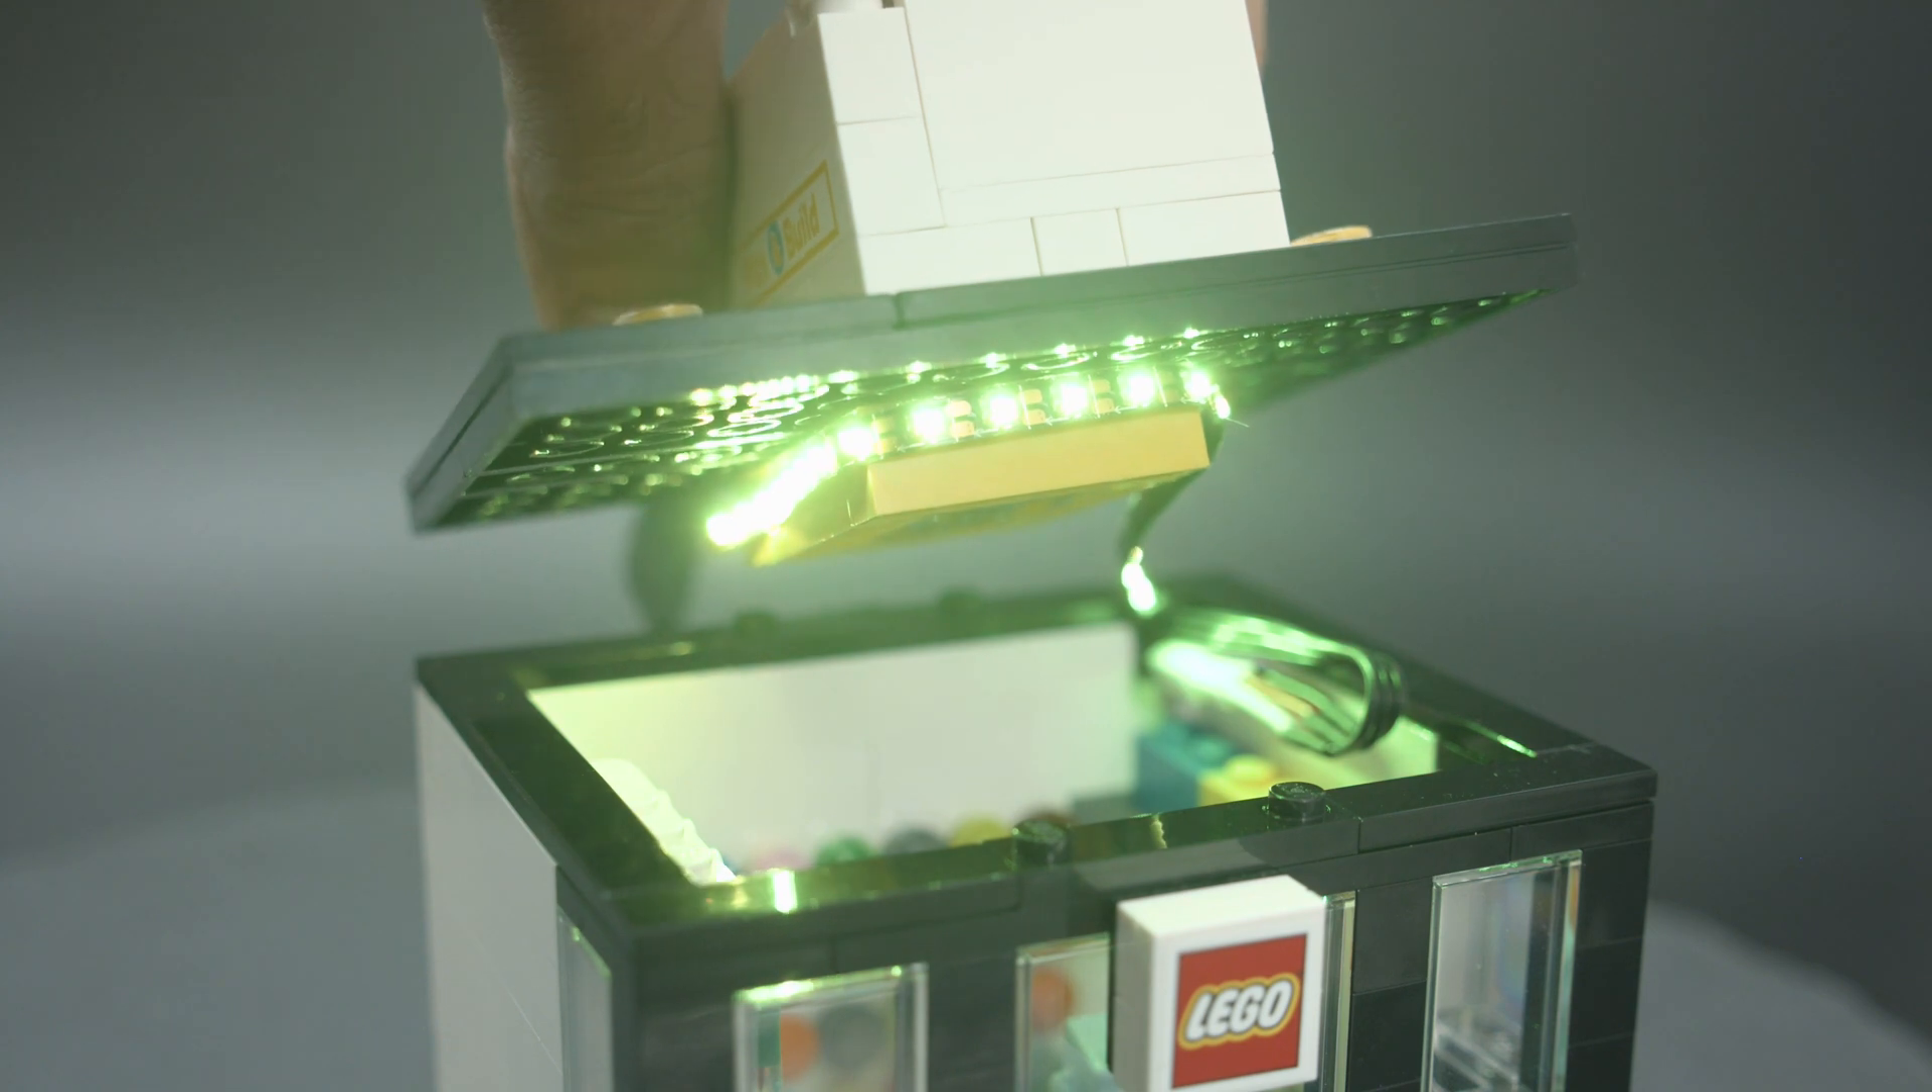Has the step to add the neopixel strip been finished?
Yes.